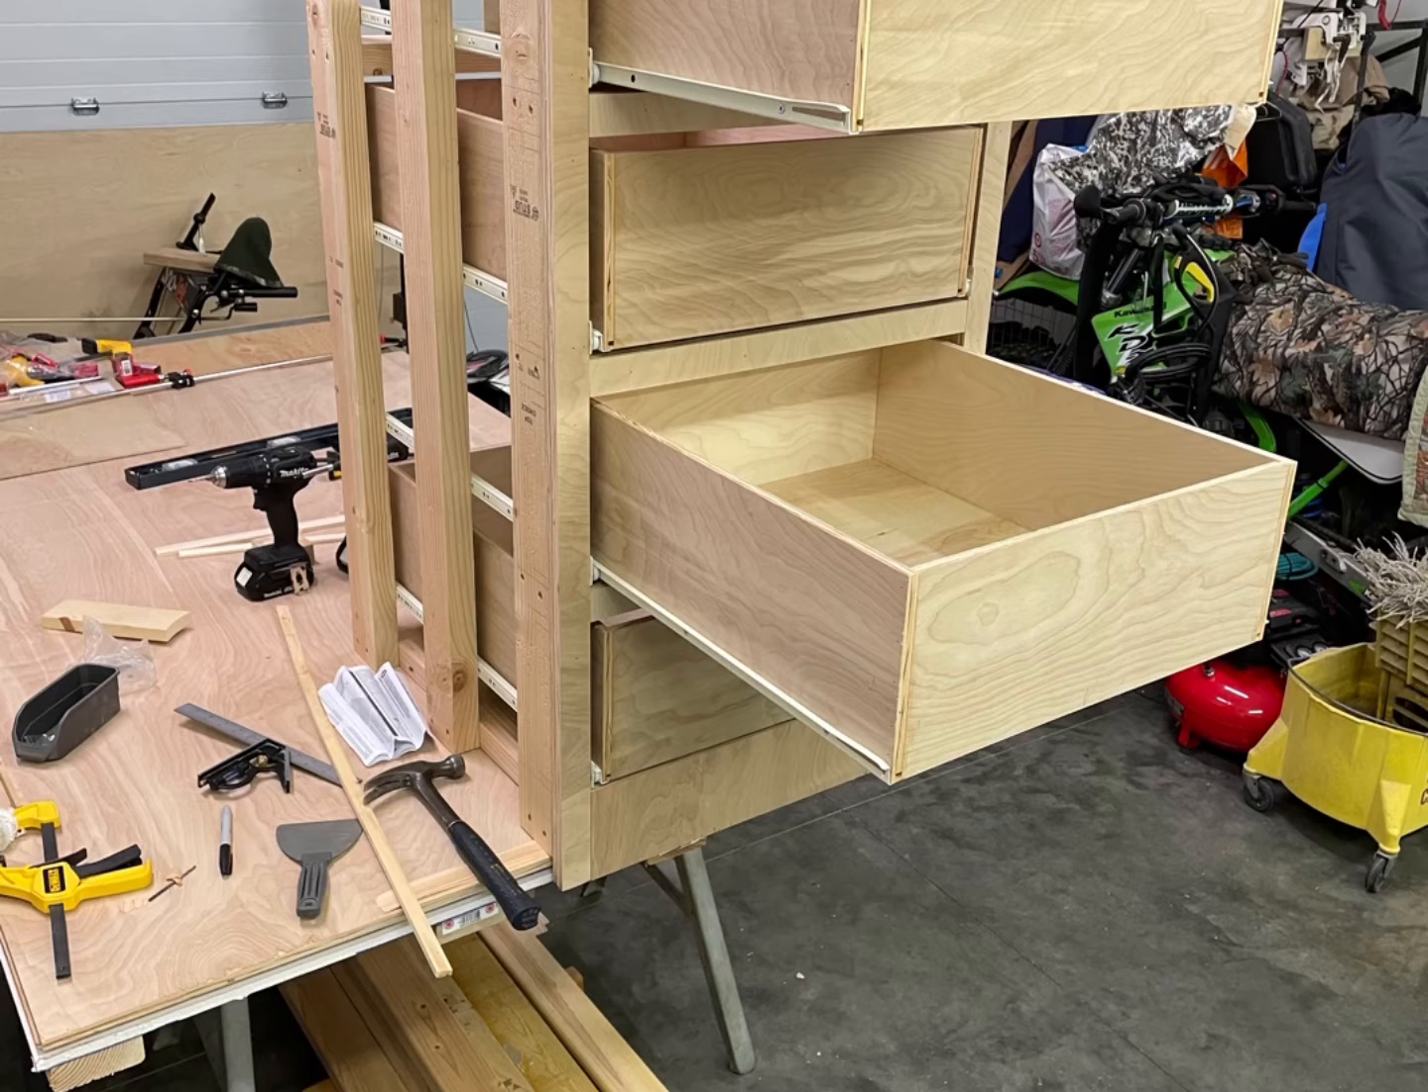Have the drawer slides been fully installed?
Yes.